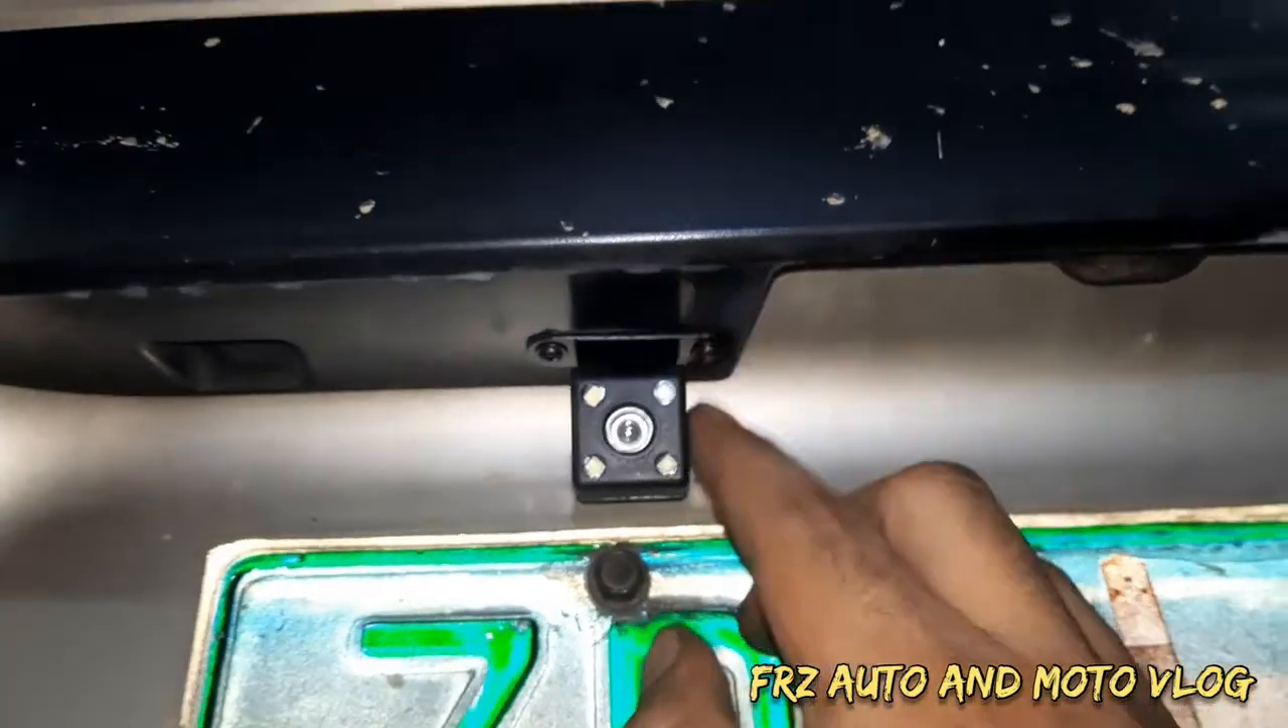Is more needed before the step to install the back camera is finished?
No.